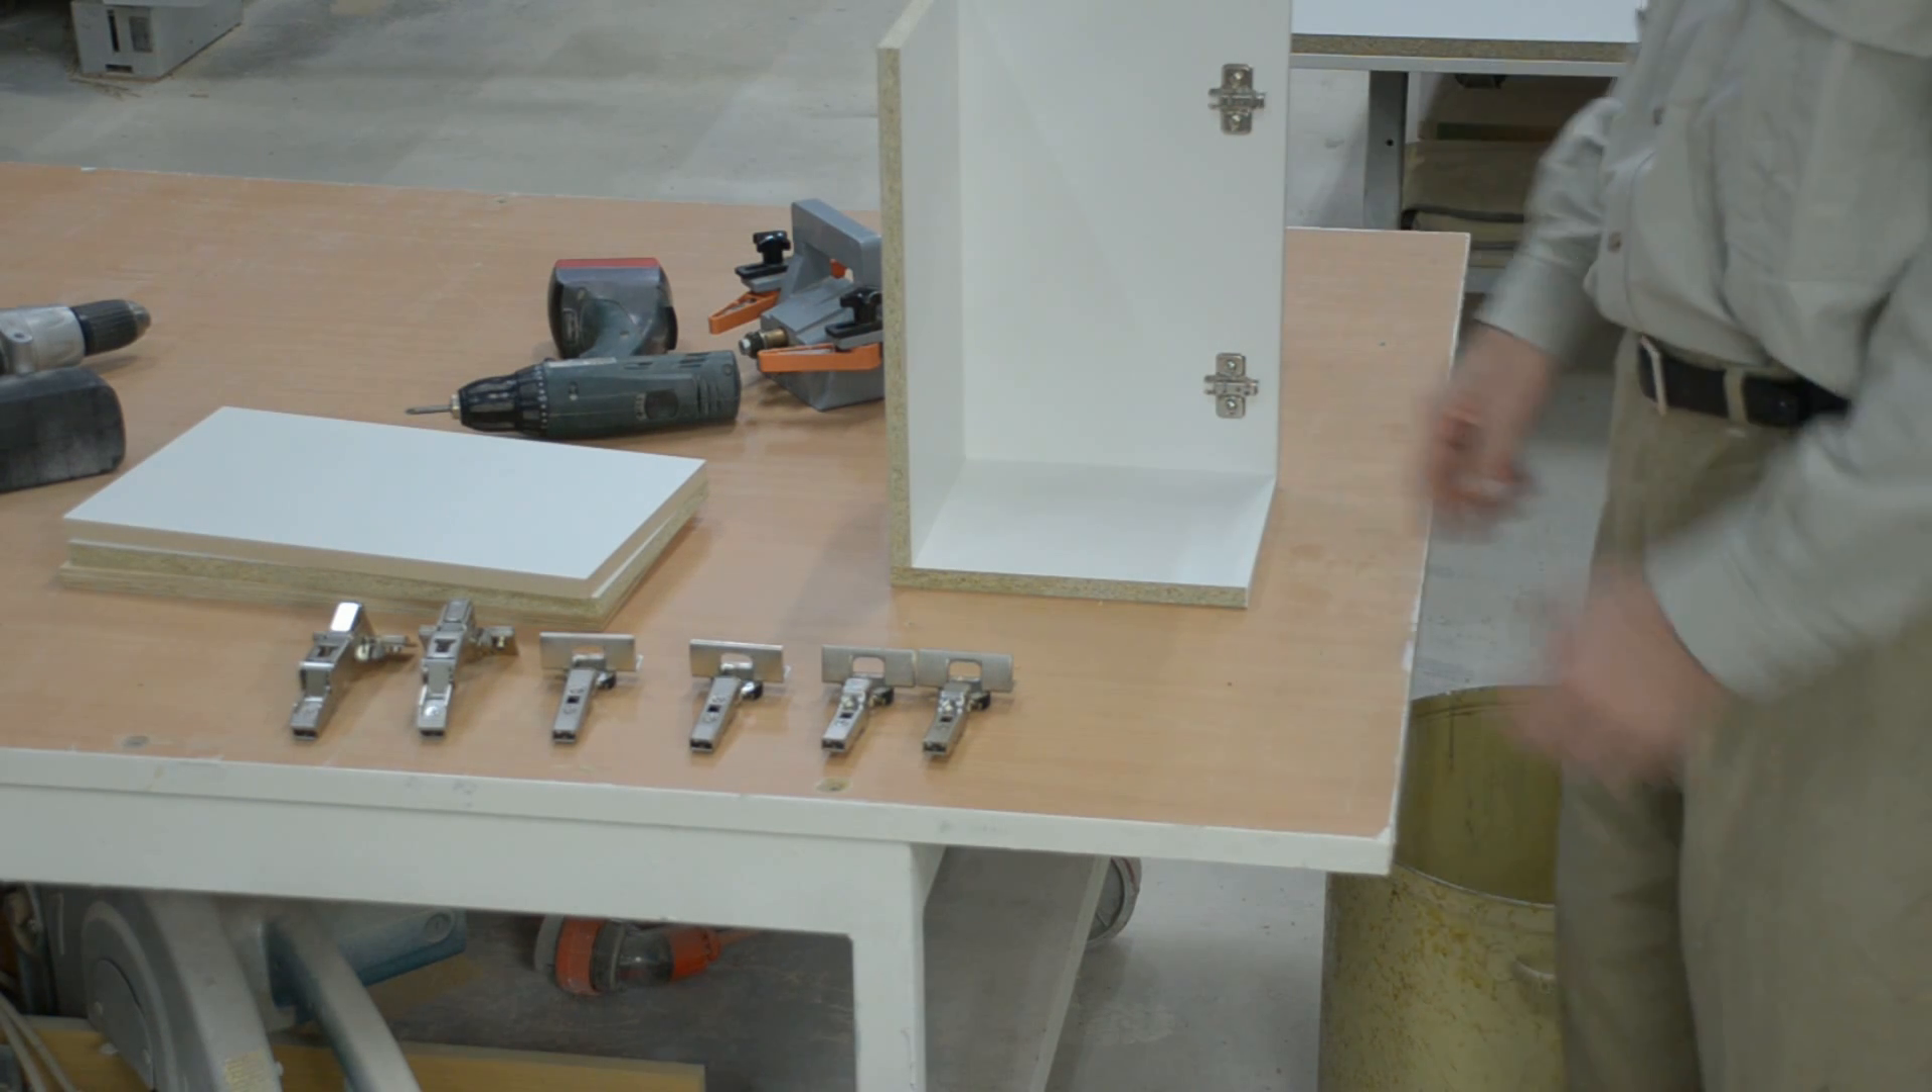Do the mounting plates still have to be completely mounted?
No.